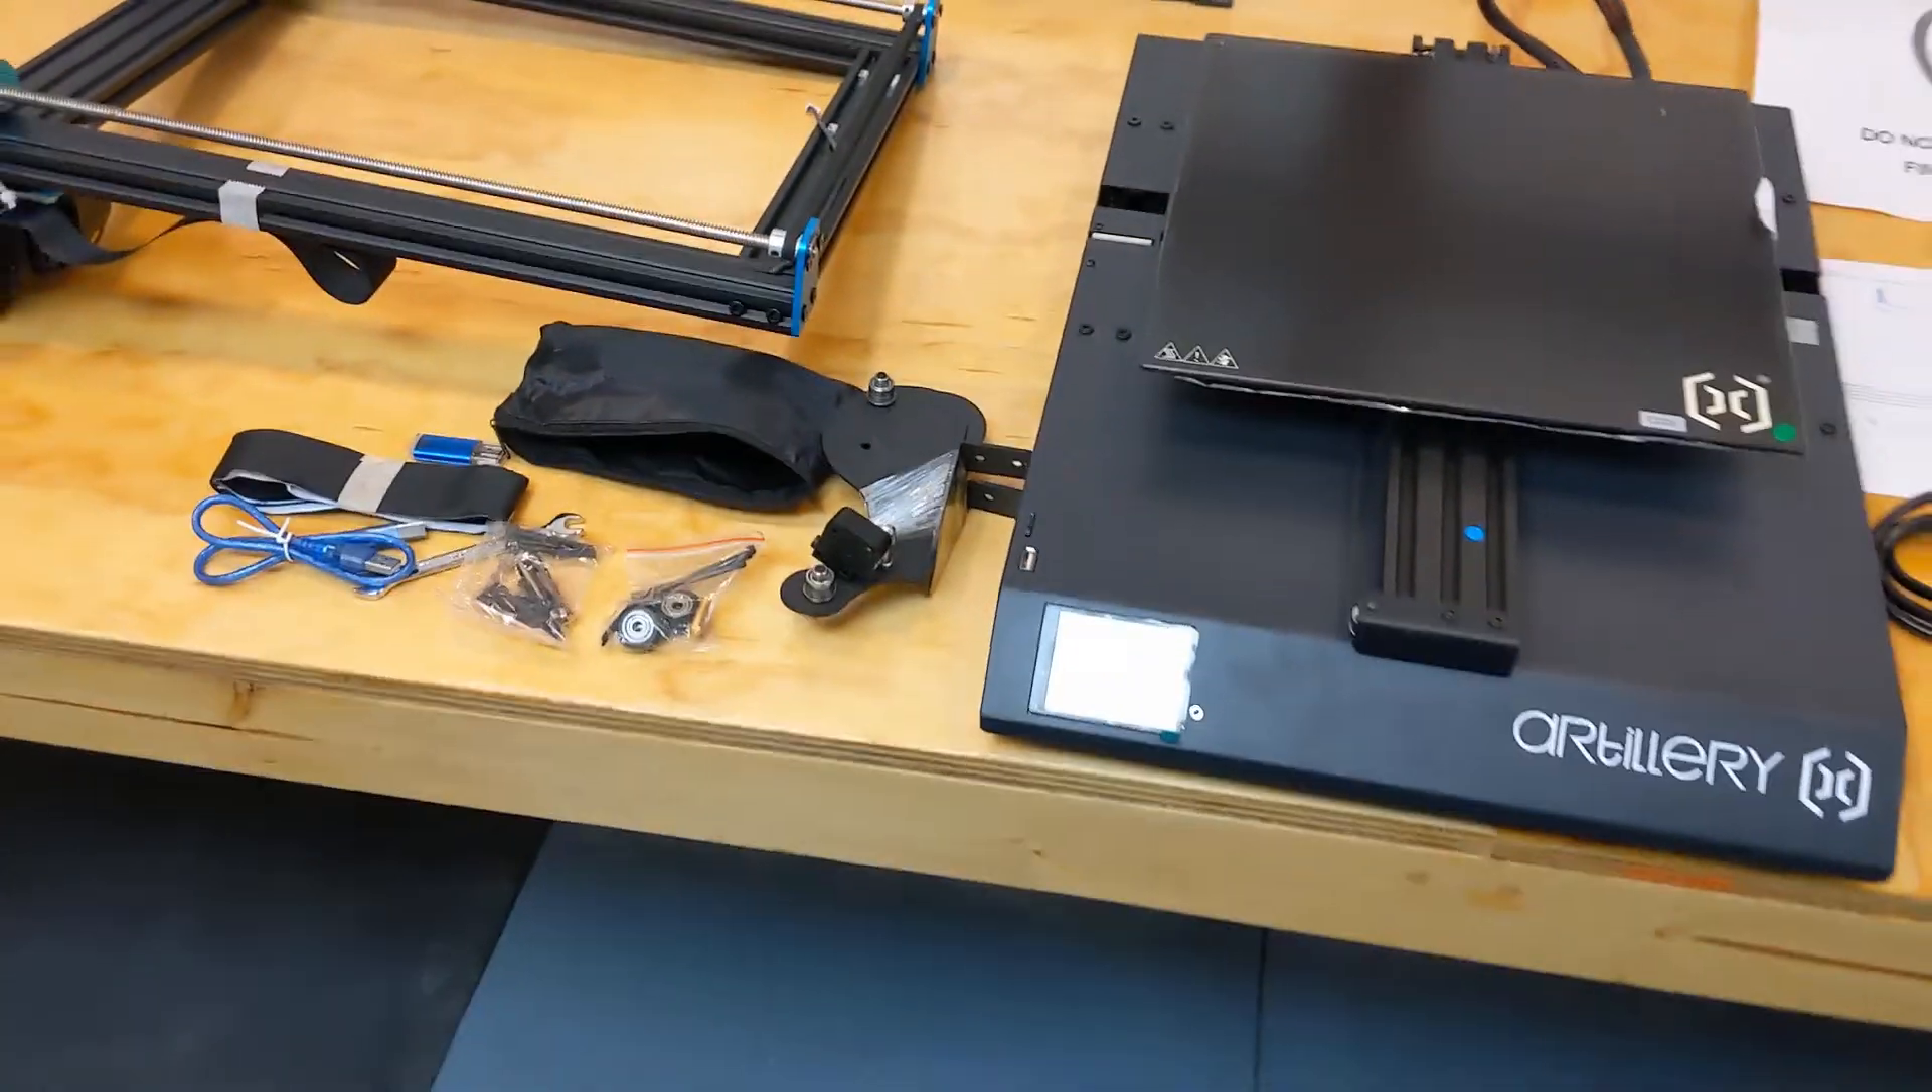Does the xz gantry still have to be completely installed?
Yes.